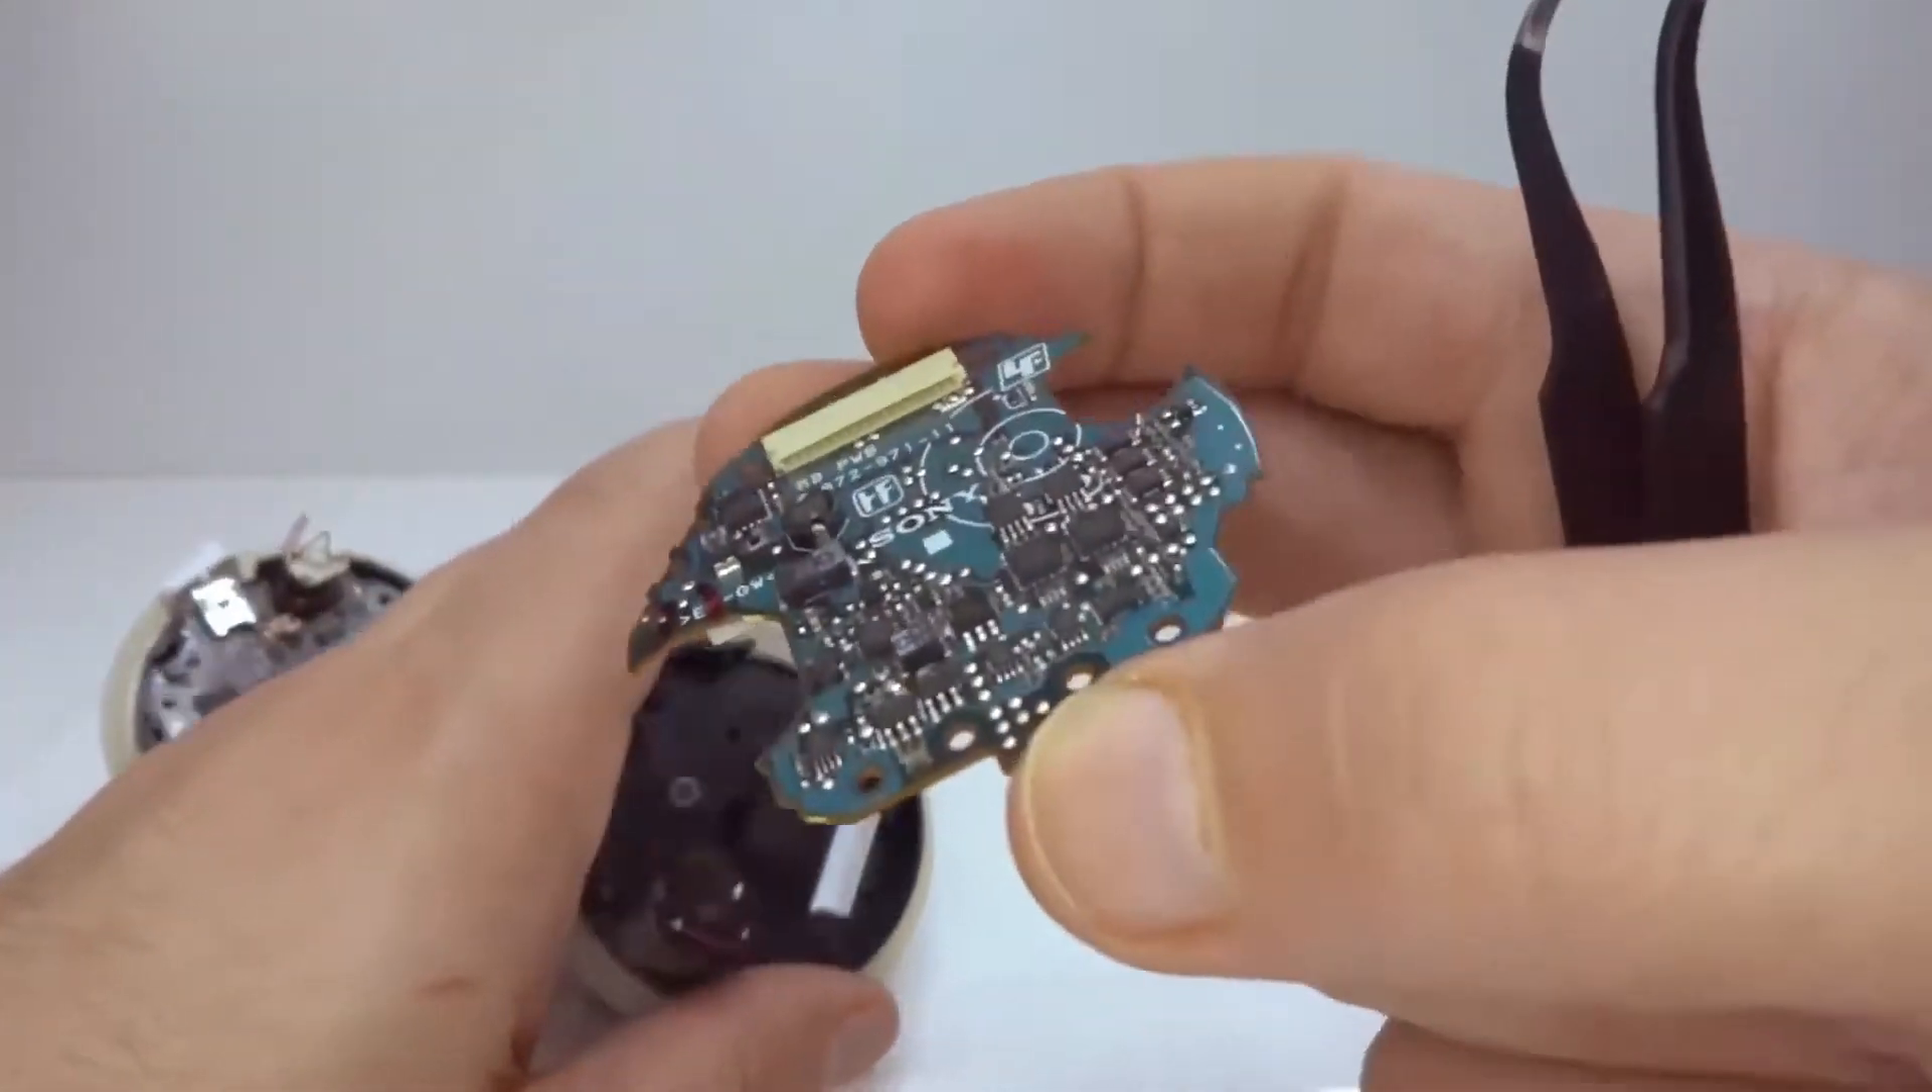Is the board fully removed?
Yes.